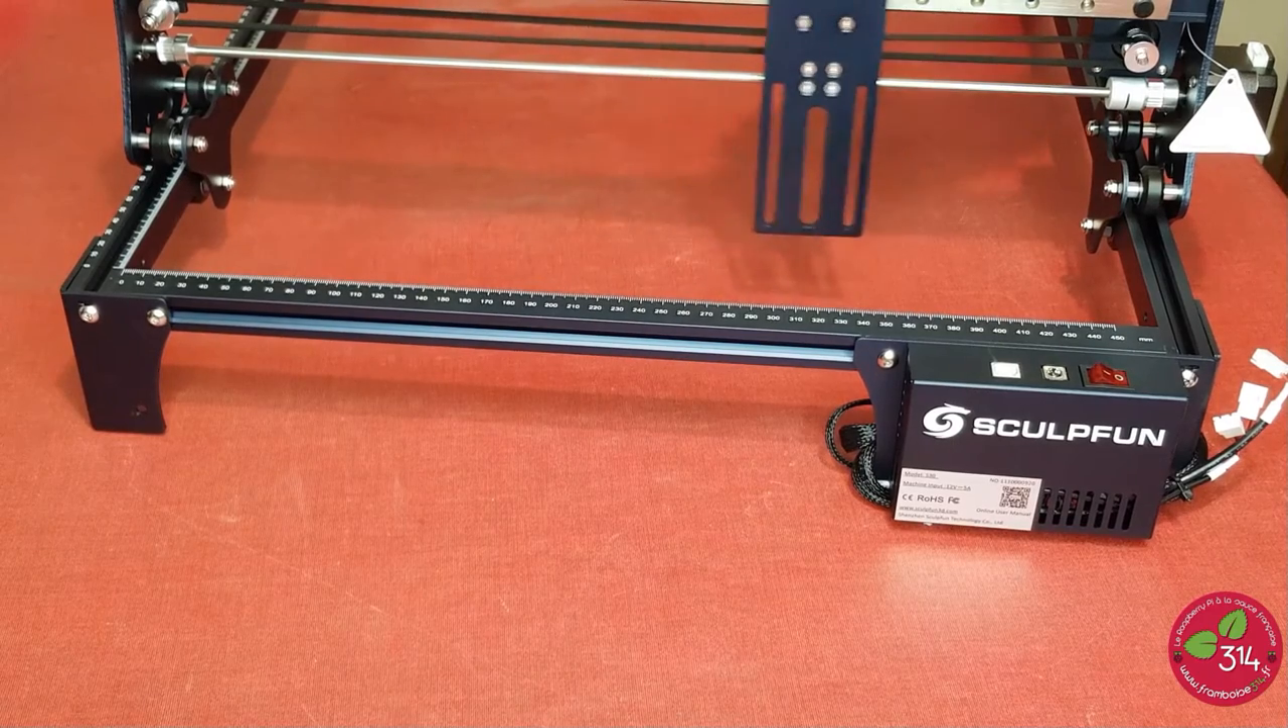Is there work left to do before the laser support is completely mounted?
No.